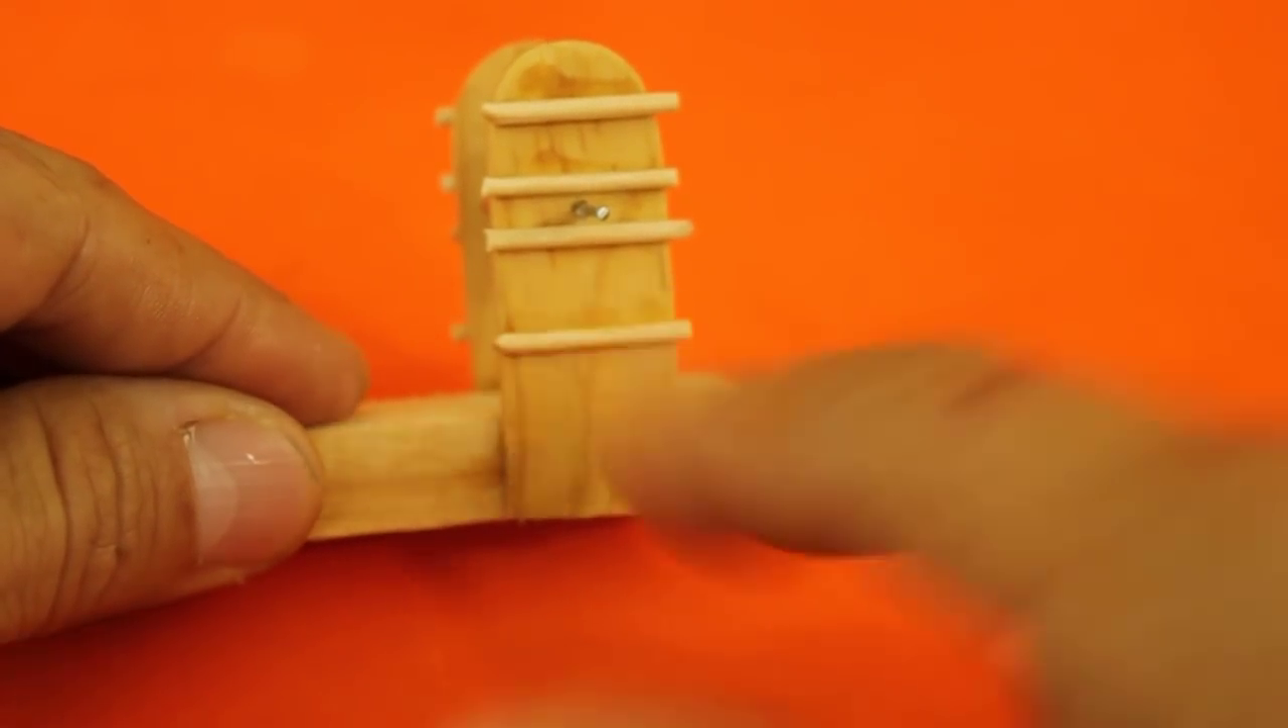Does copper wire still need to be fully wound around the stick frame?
Yes.